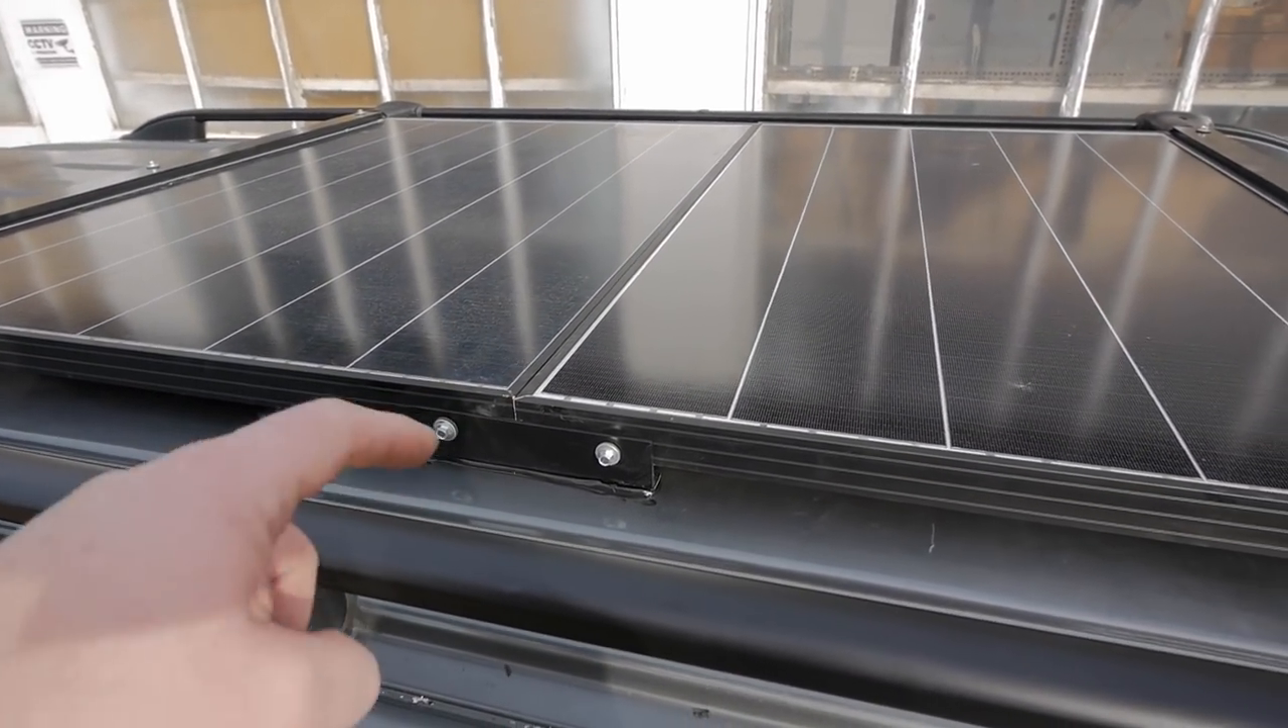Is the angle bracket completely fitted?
Yes.